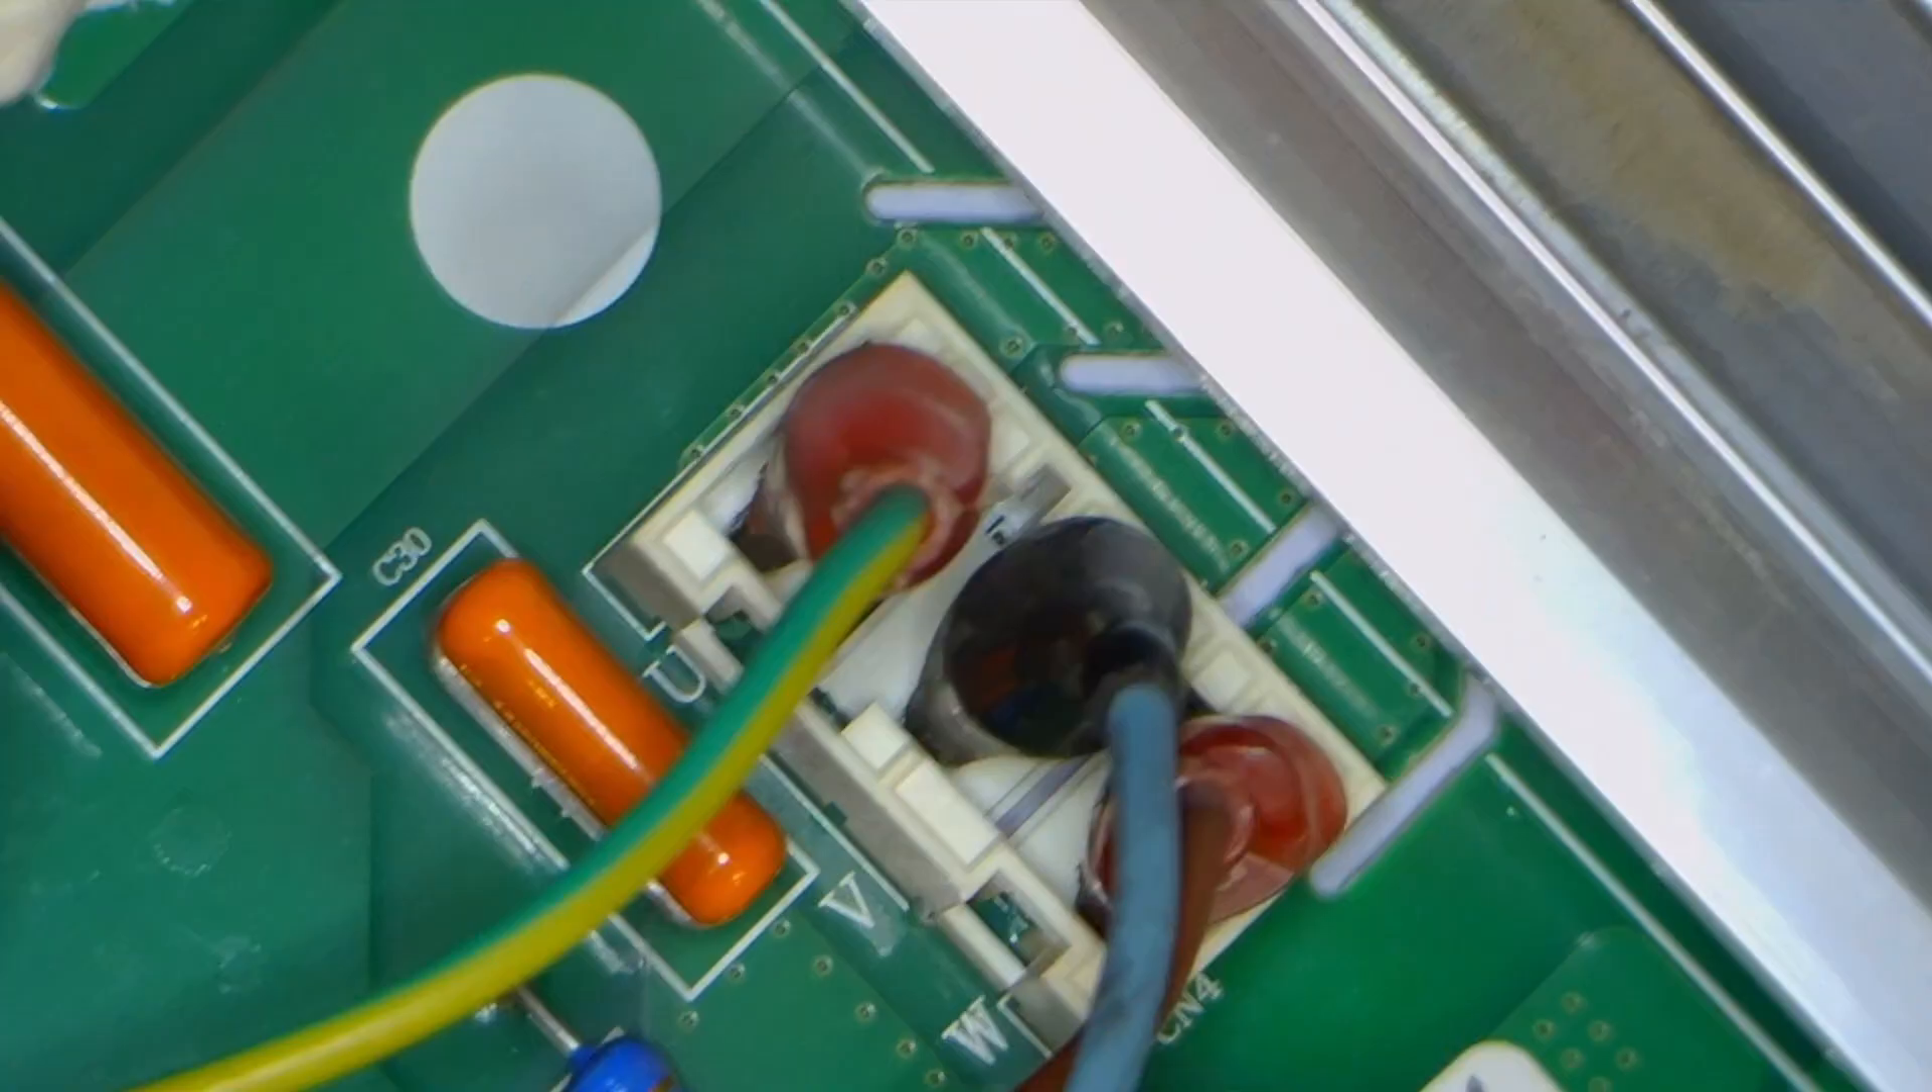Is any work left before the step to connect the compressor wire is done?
No.